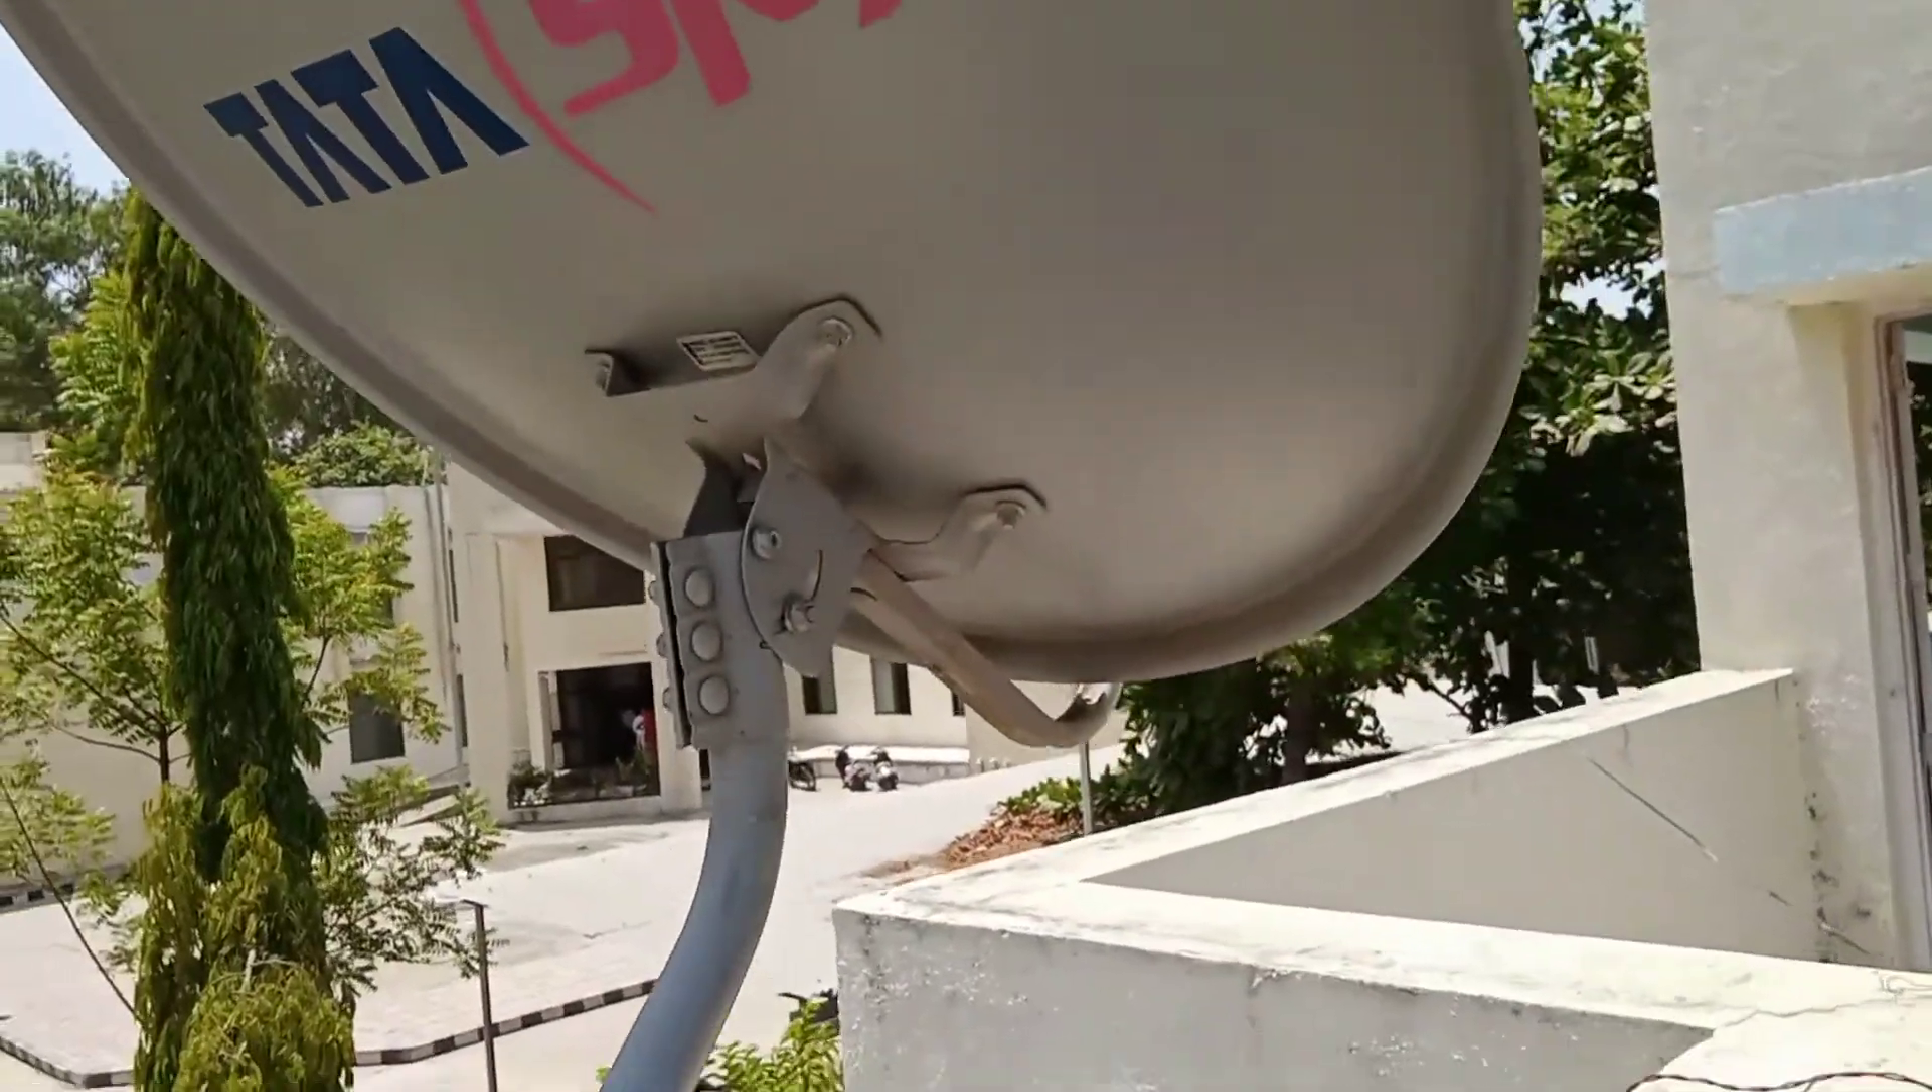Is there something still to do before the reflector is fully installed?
No.